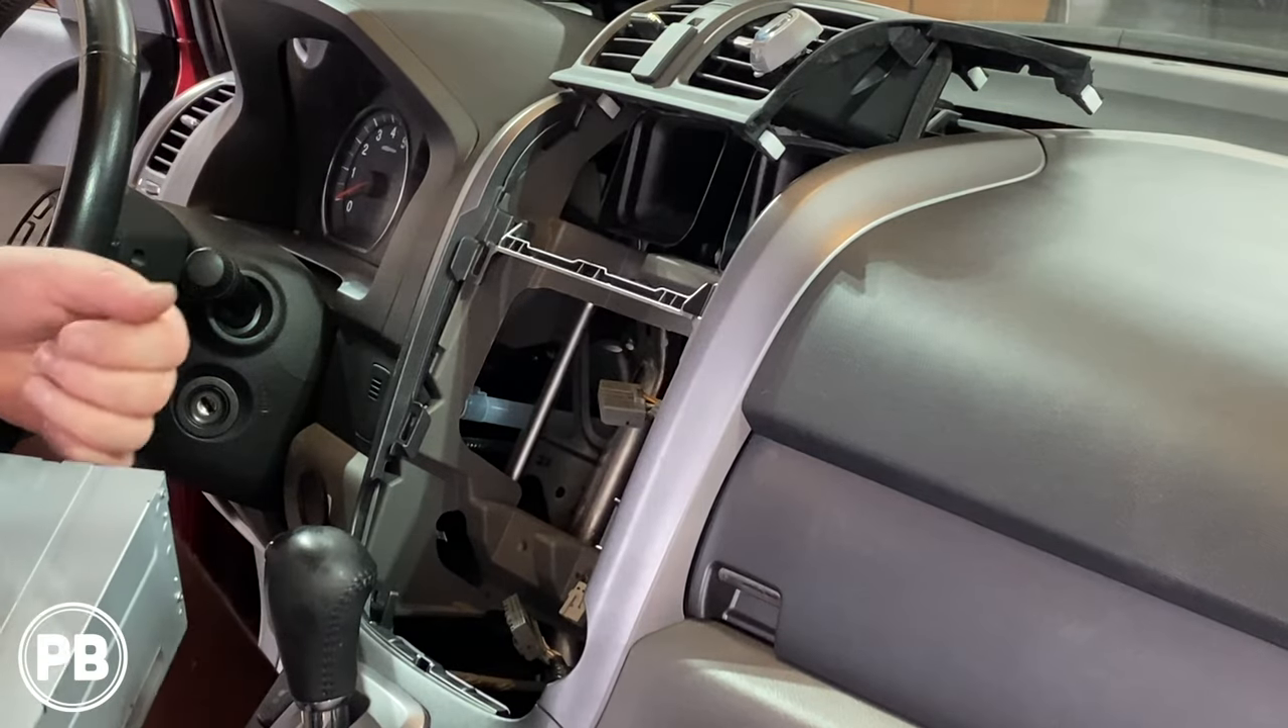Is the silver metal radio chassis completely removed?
Yes.